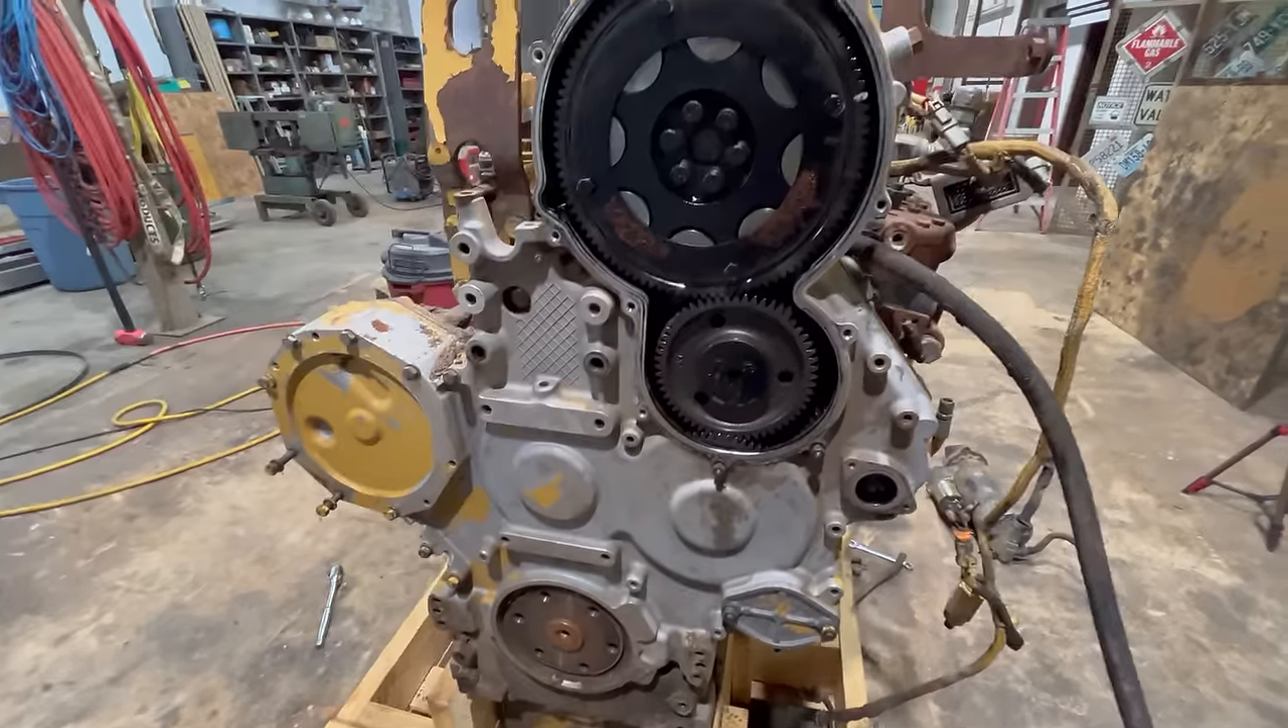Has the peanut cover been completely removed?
Yes.